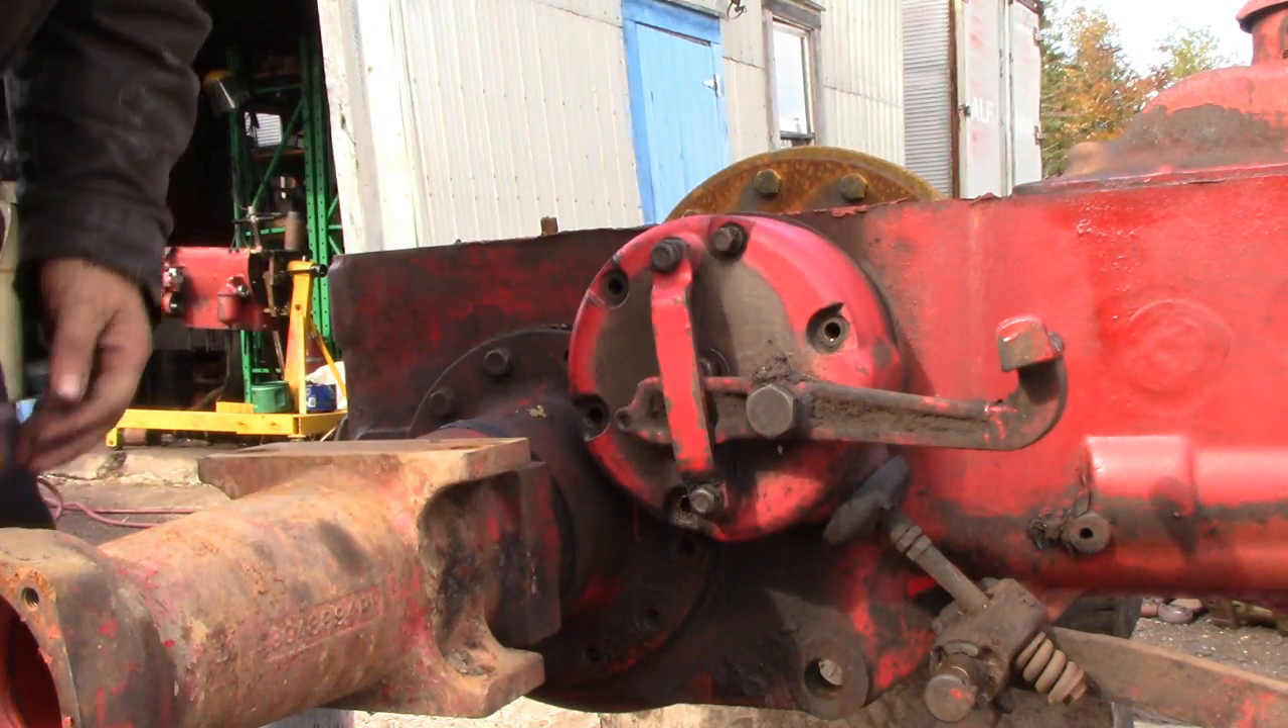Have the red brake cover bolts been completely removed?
No.